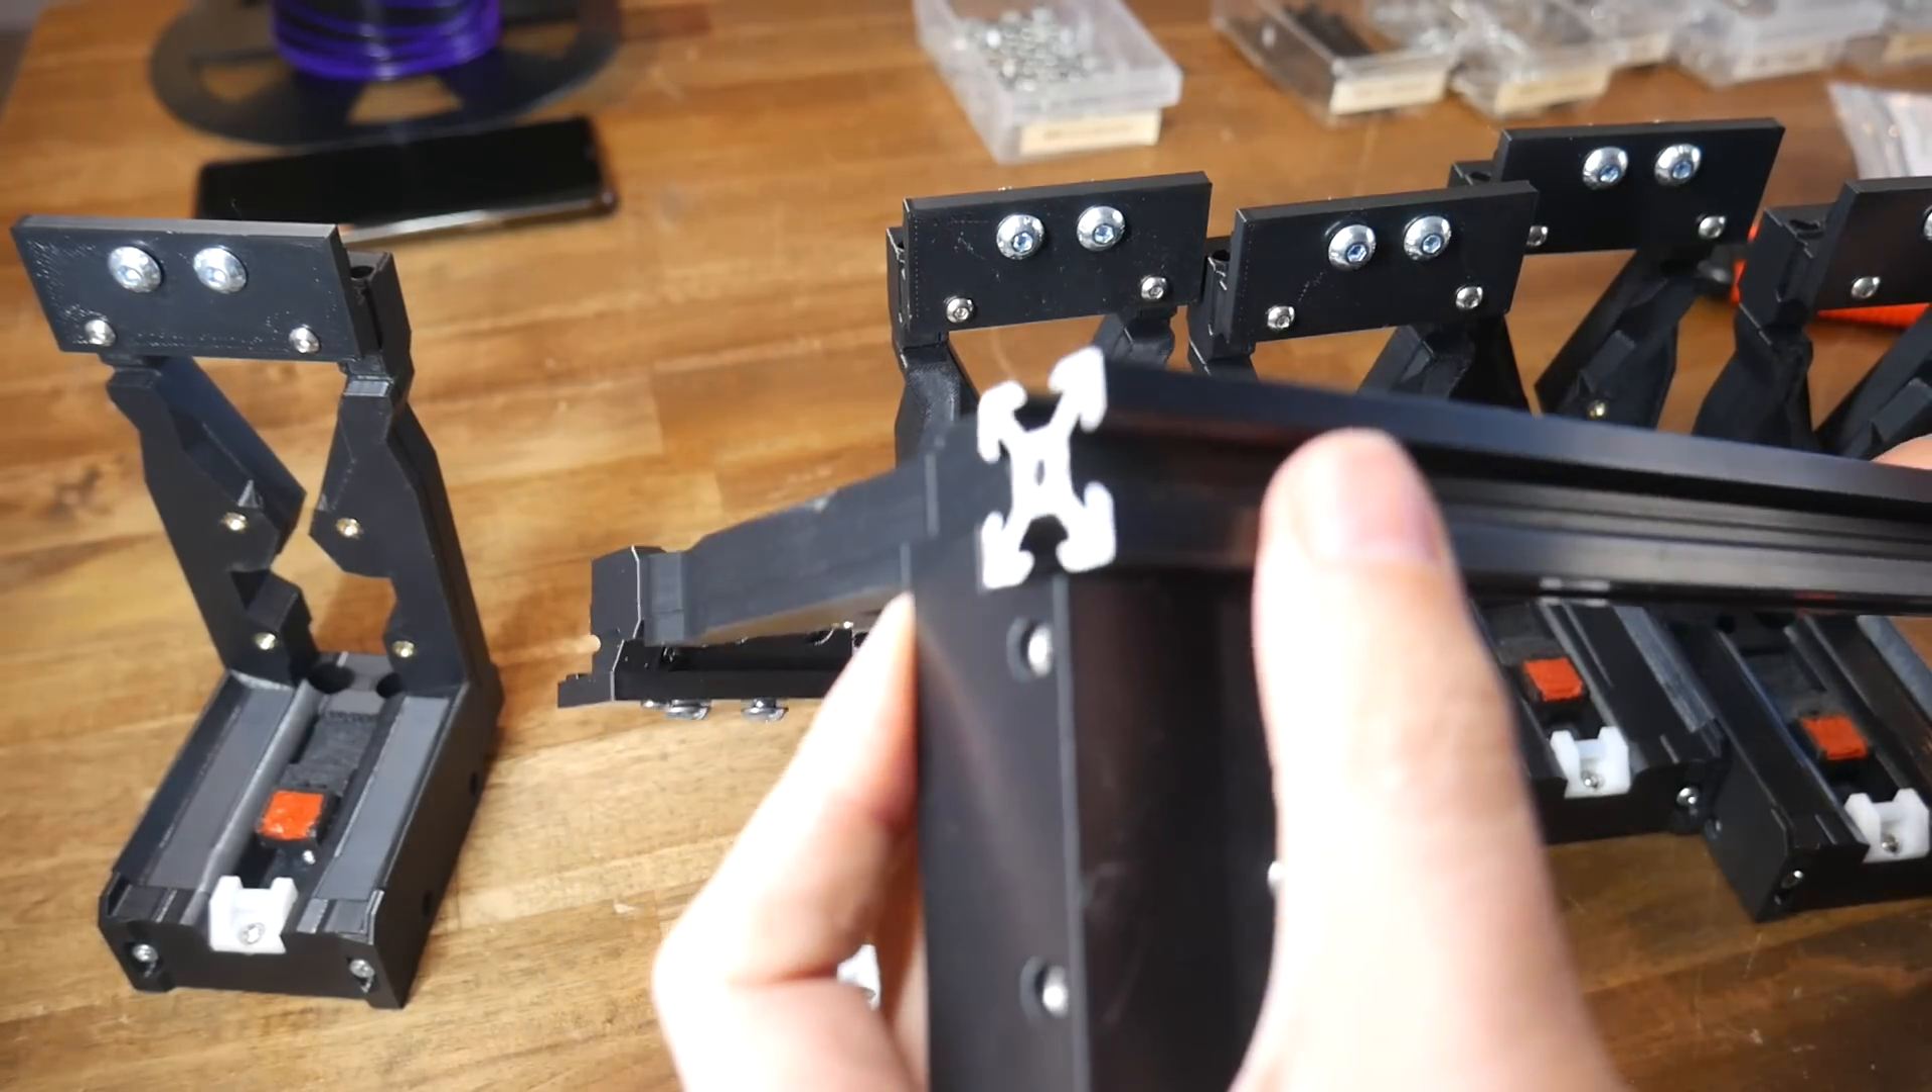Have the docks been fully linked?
No.